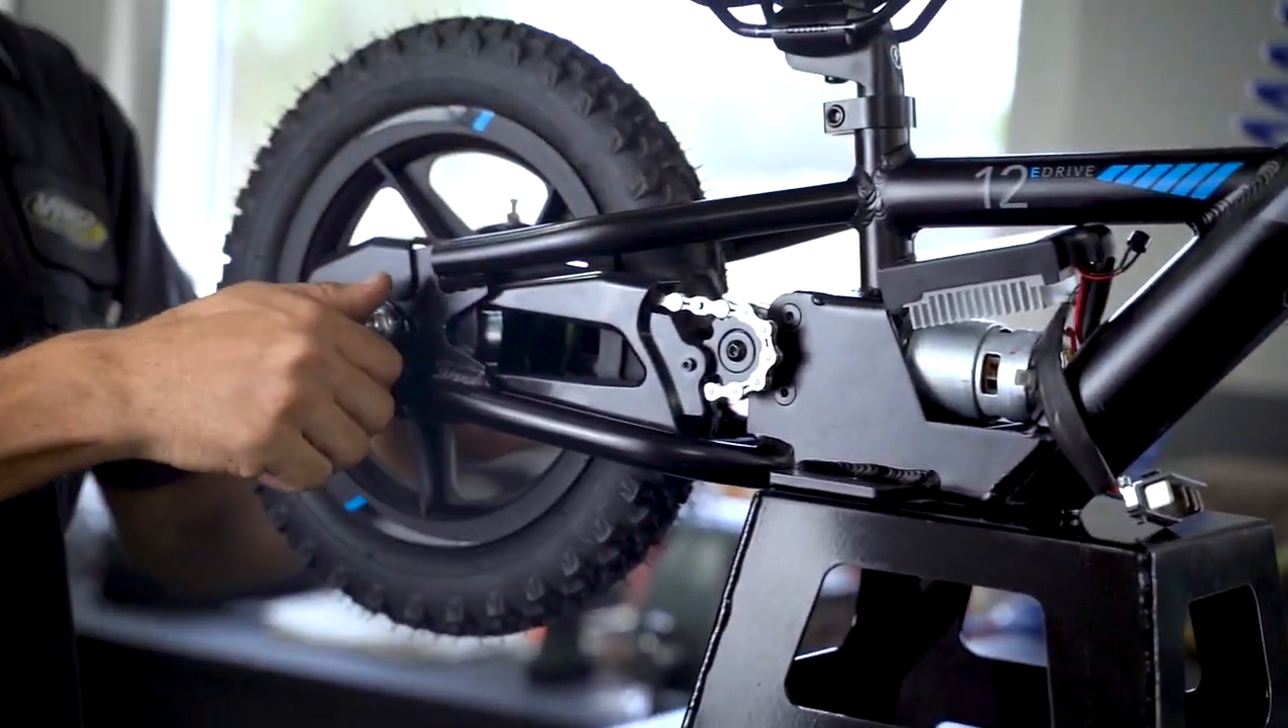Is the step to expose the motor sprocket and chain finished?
Yes.